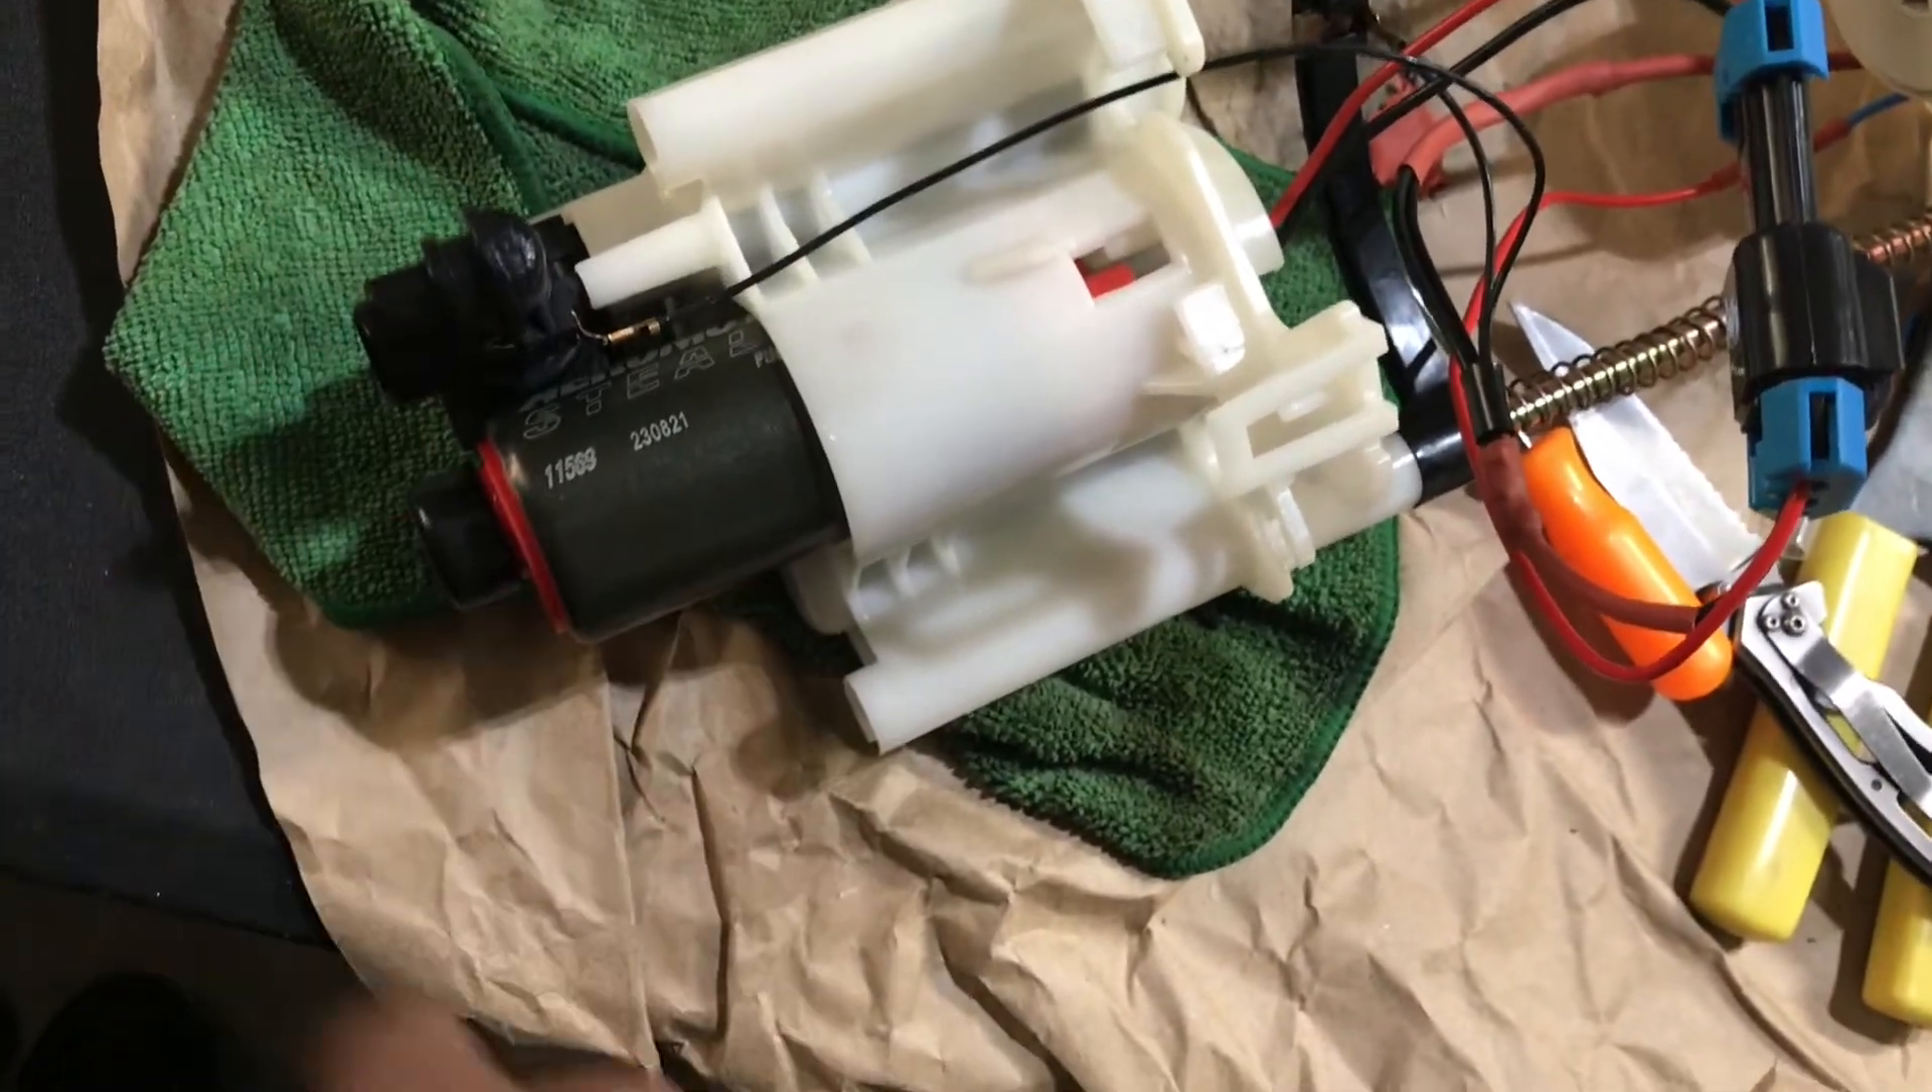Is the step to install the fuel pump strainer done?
No.